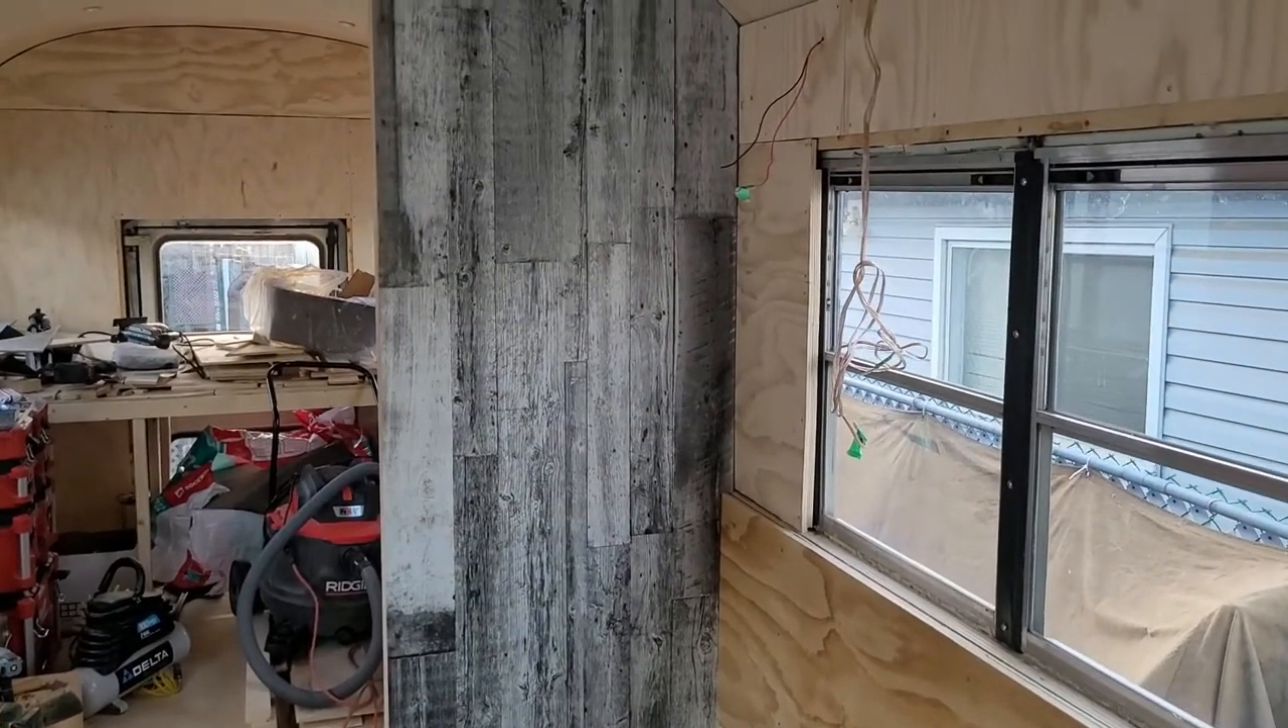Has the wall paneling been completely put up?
Yes.